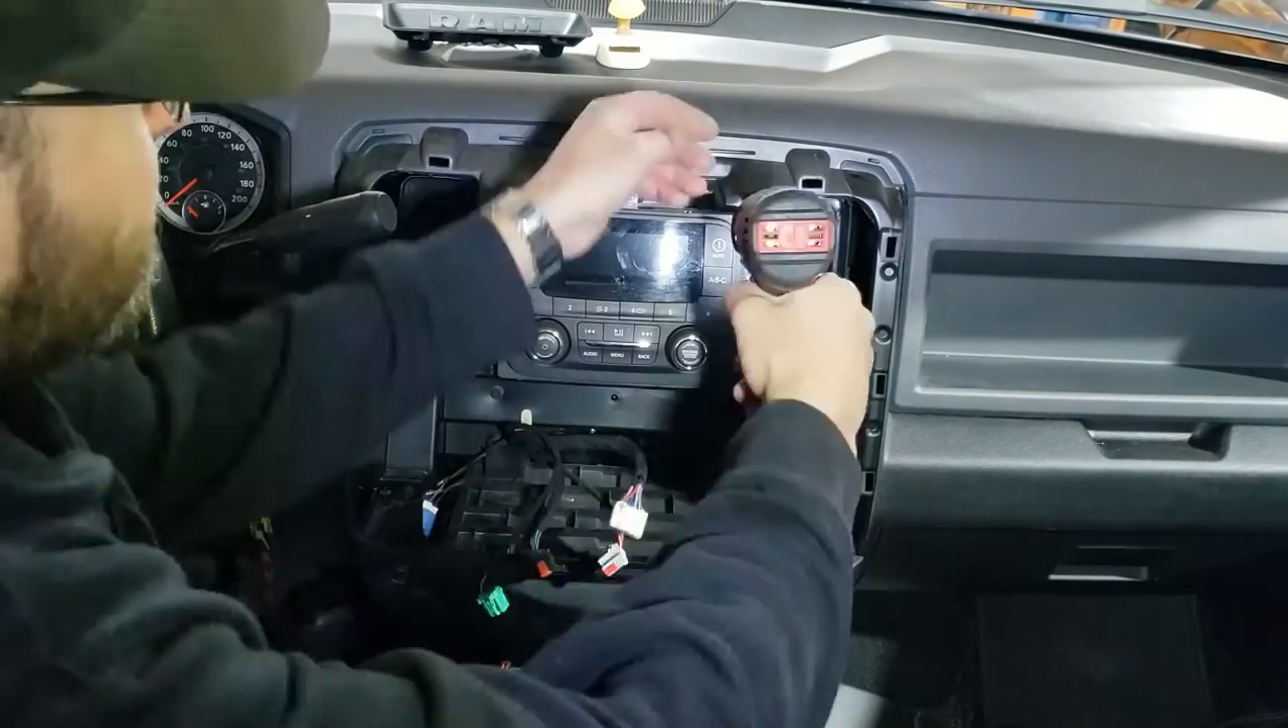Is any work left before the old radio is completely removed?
Yes.